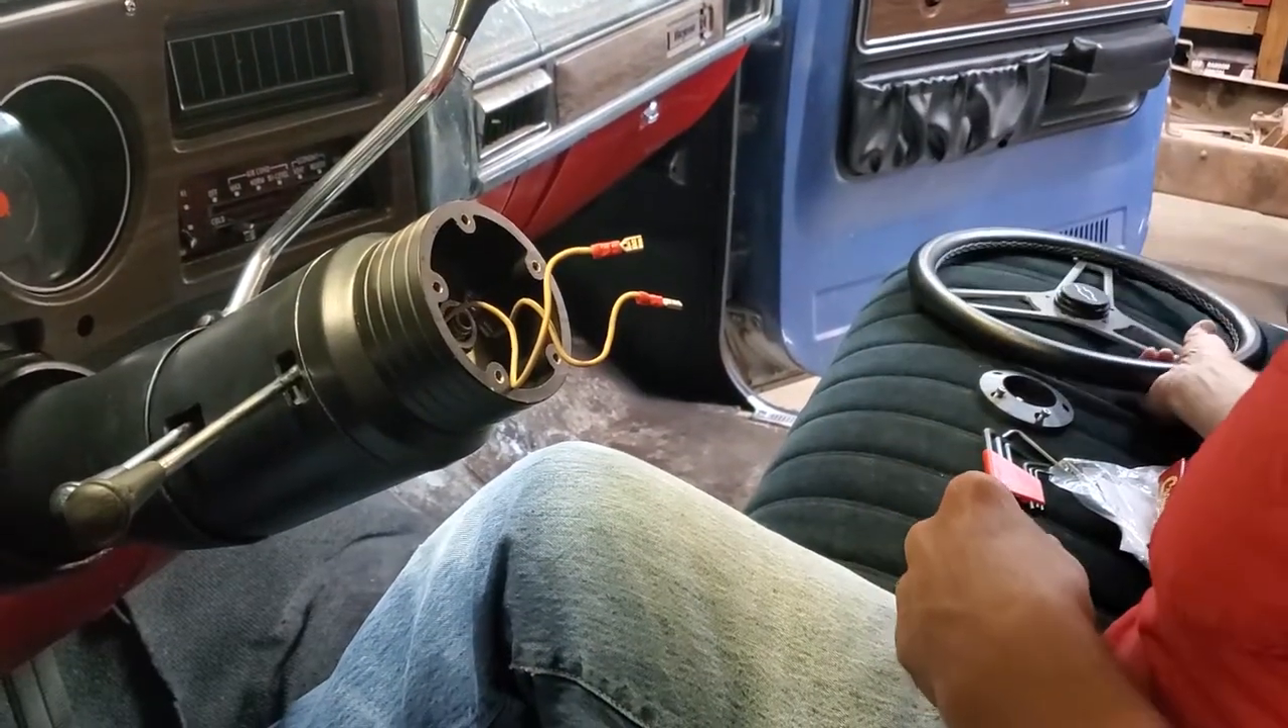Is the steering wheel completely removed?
Yes.